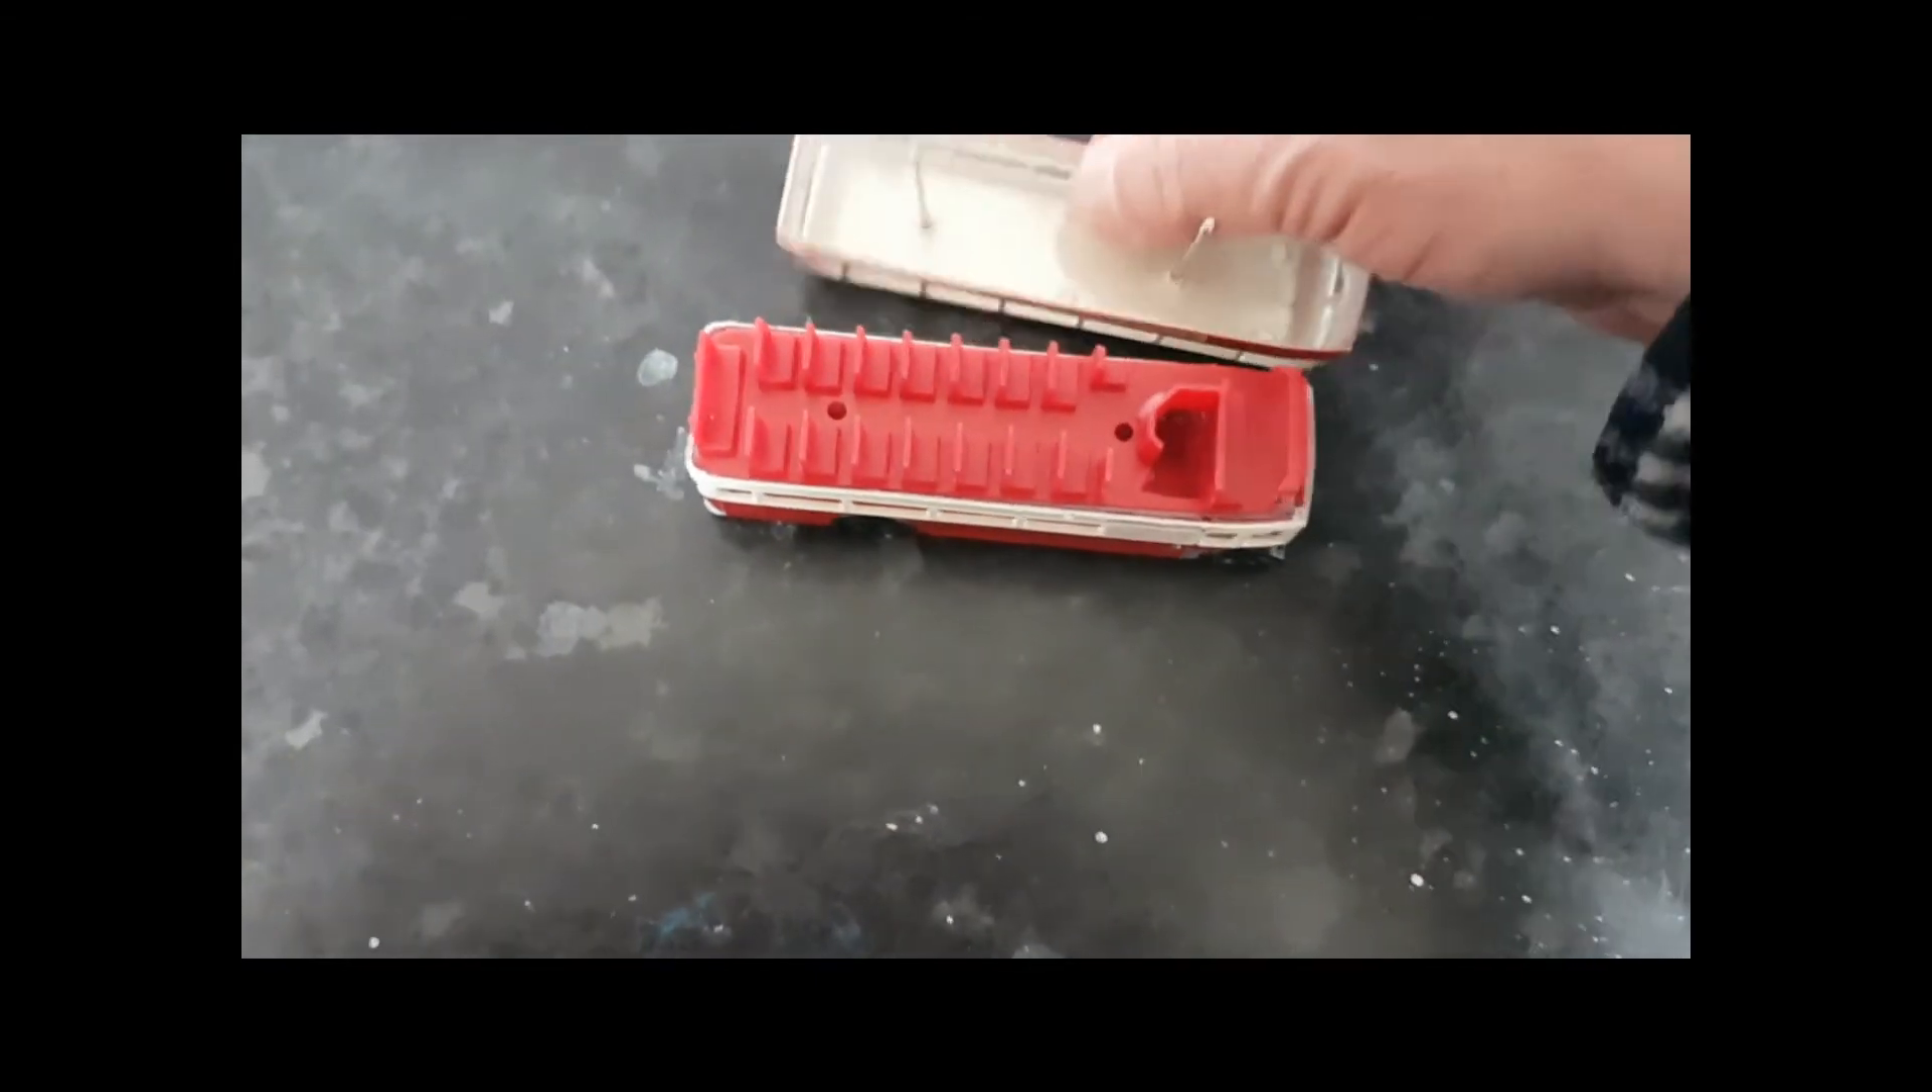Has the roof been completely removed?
Yes.